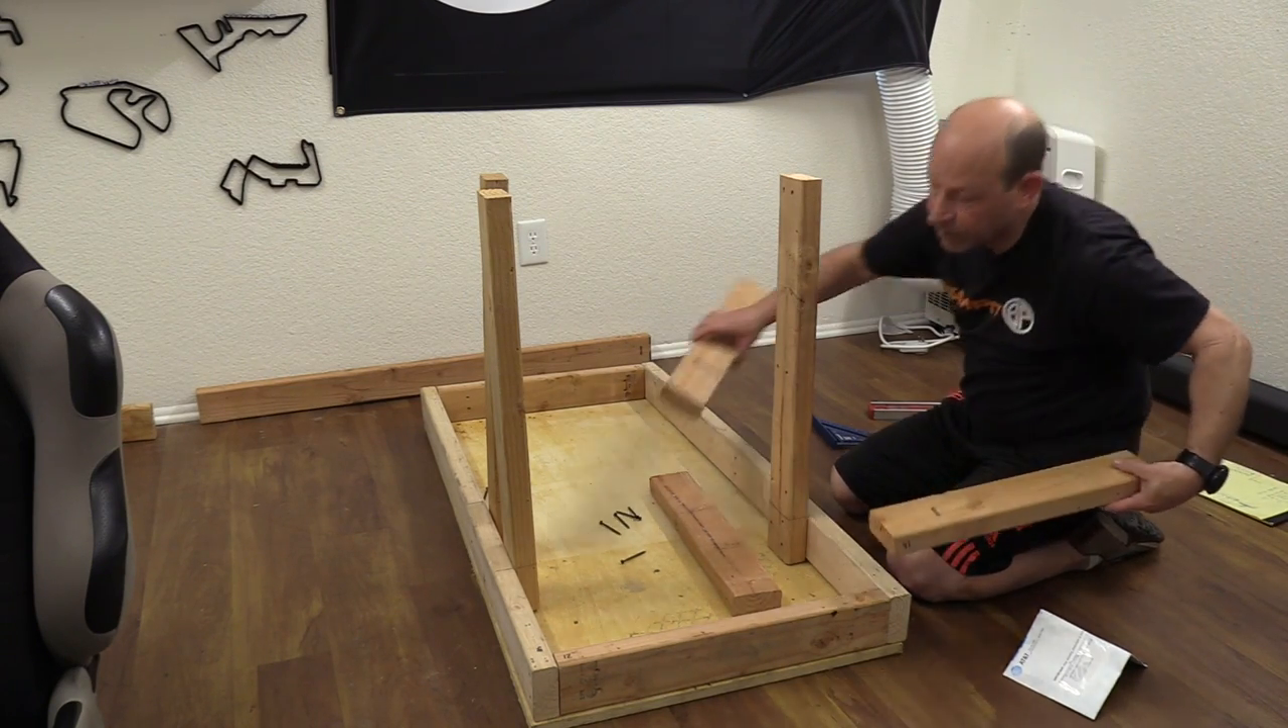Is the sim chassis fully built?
No.